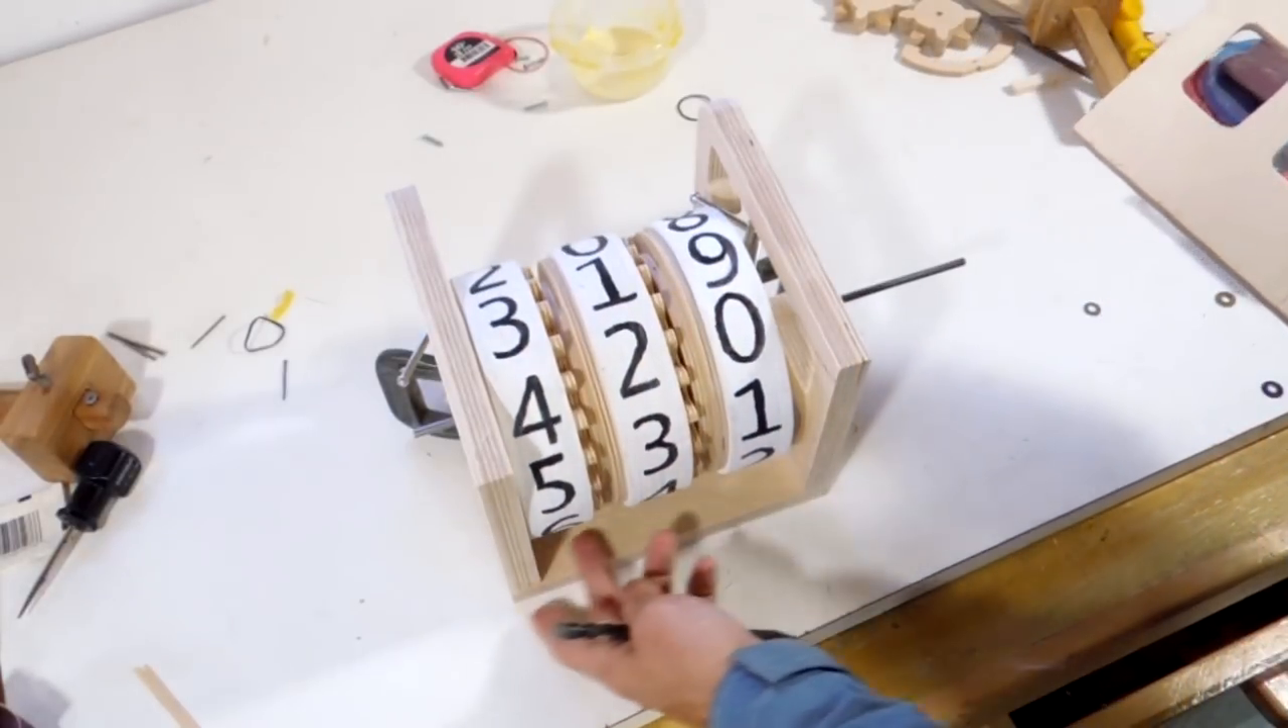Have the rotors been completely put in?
Yes.